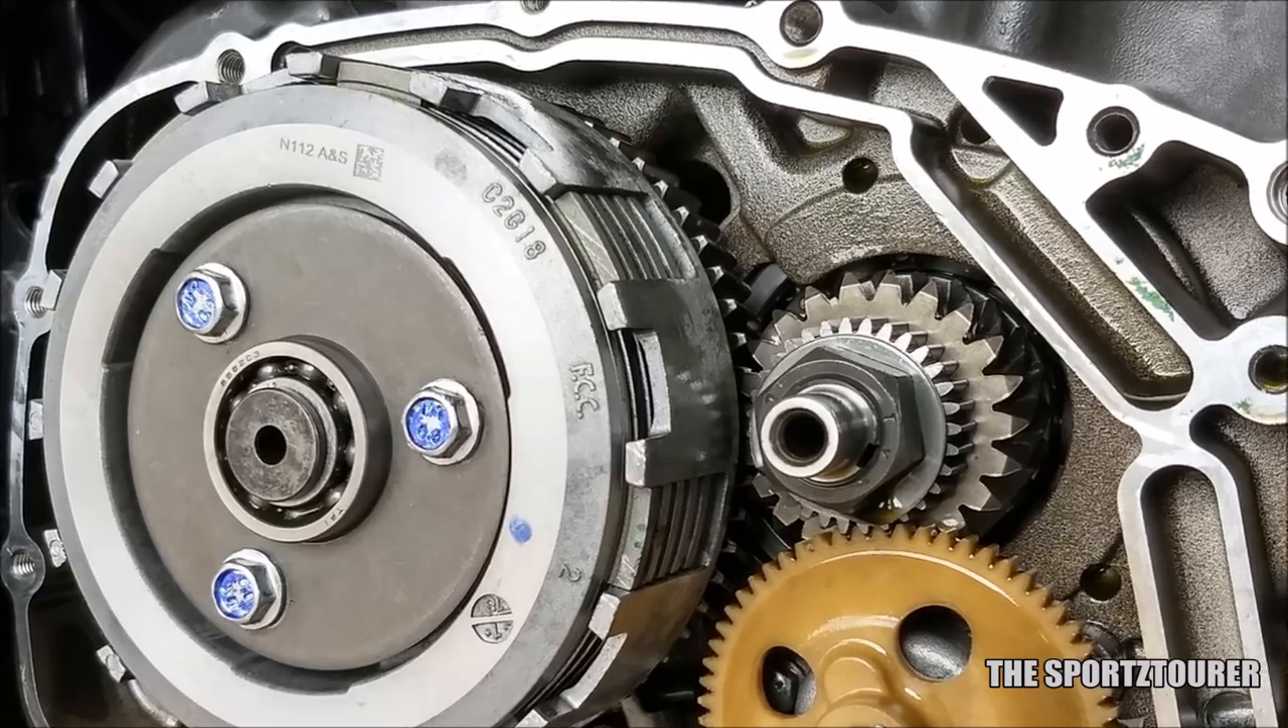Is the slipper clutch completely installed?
Yes.